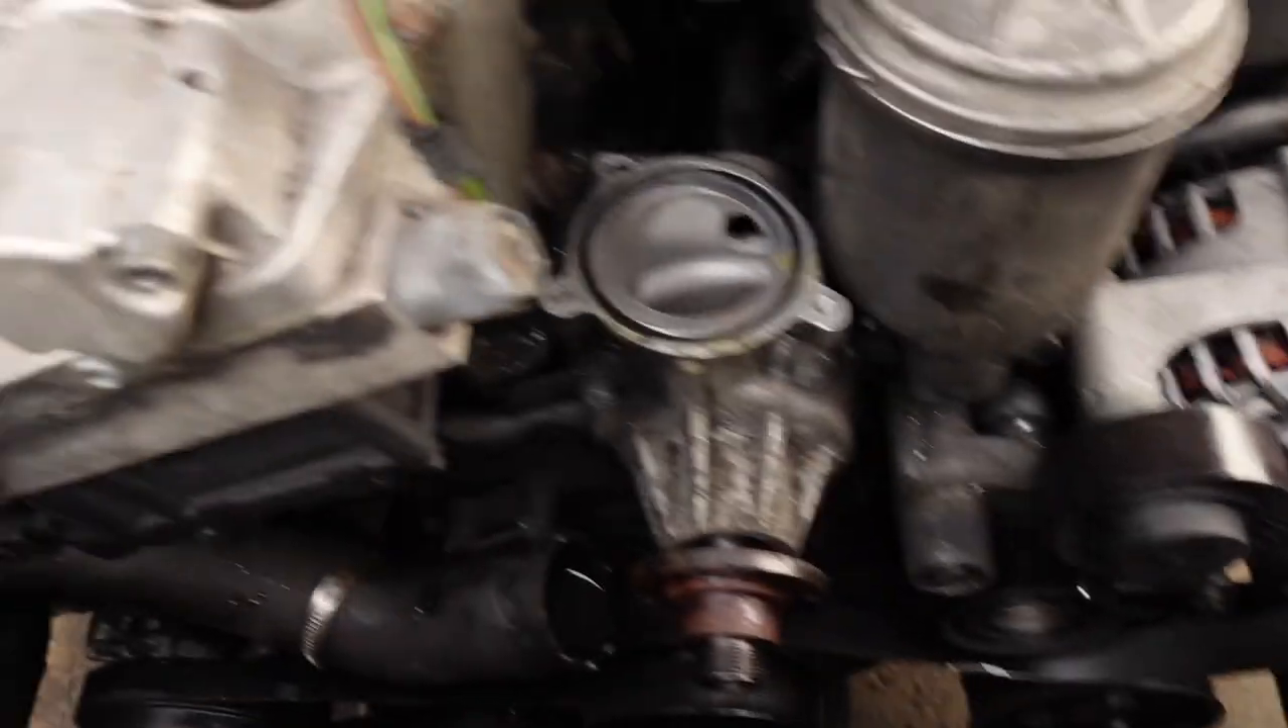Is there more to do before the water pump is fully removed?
Yes.